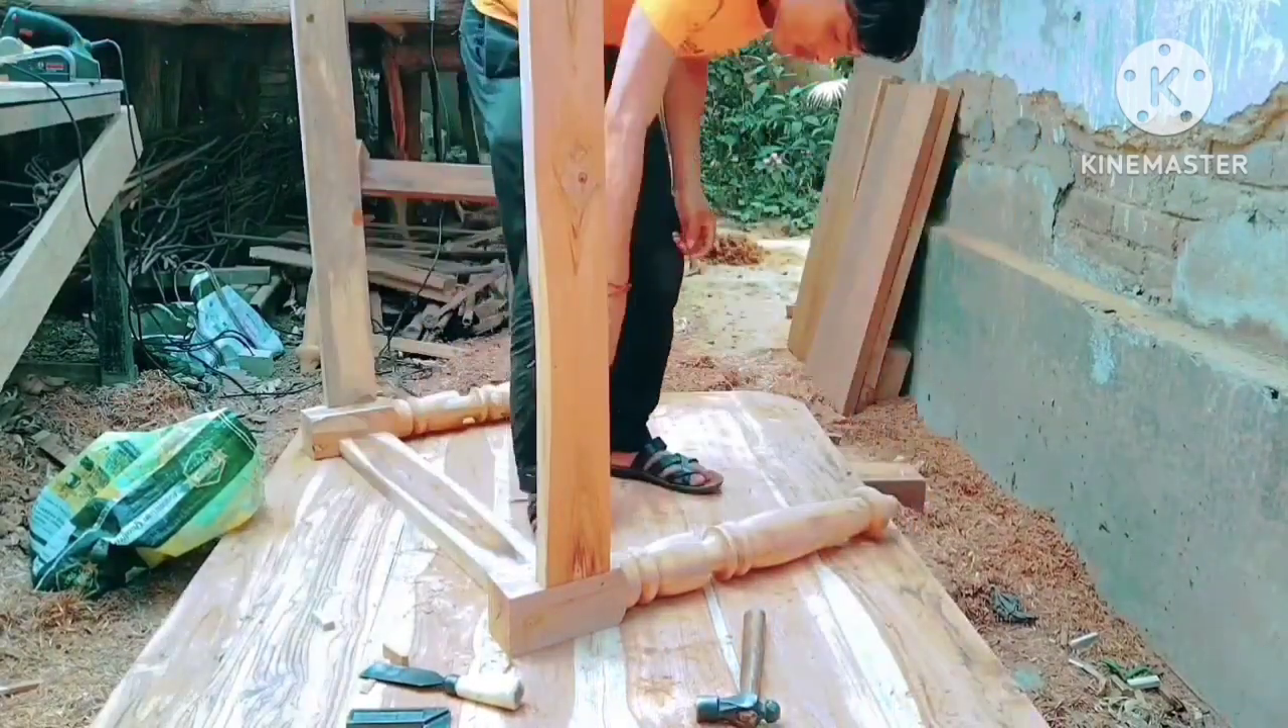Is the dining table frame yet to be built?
Yes.